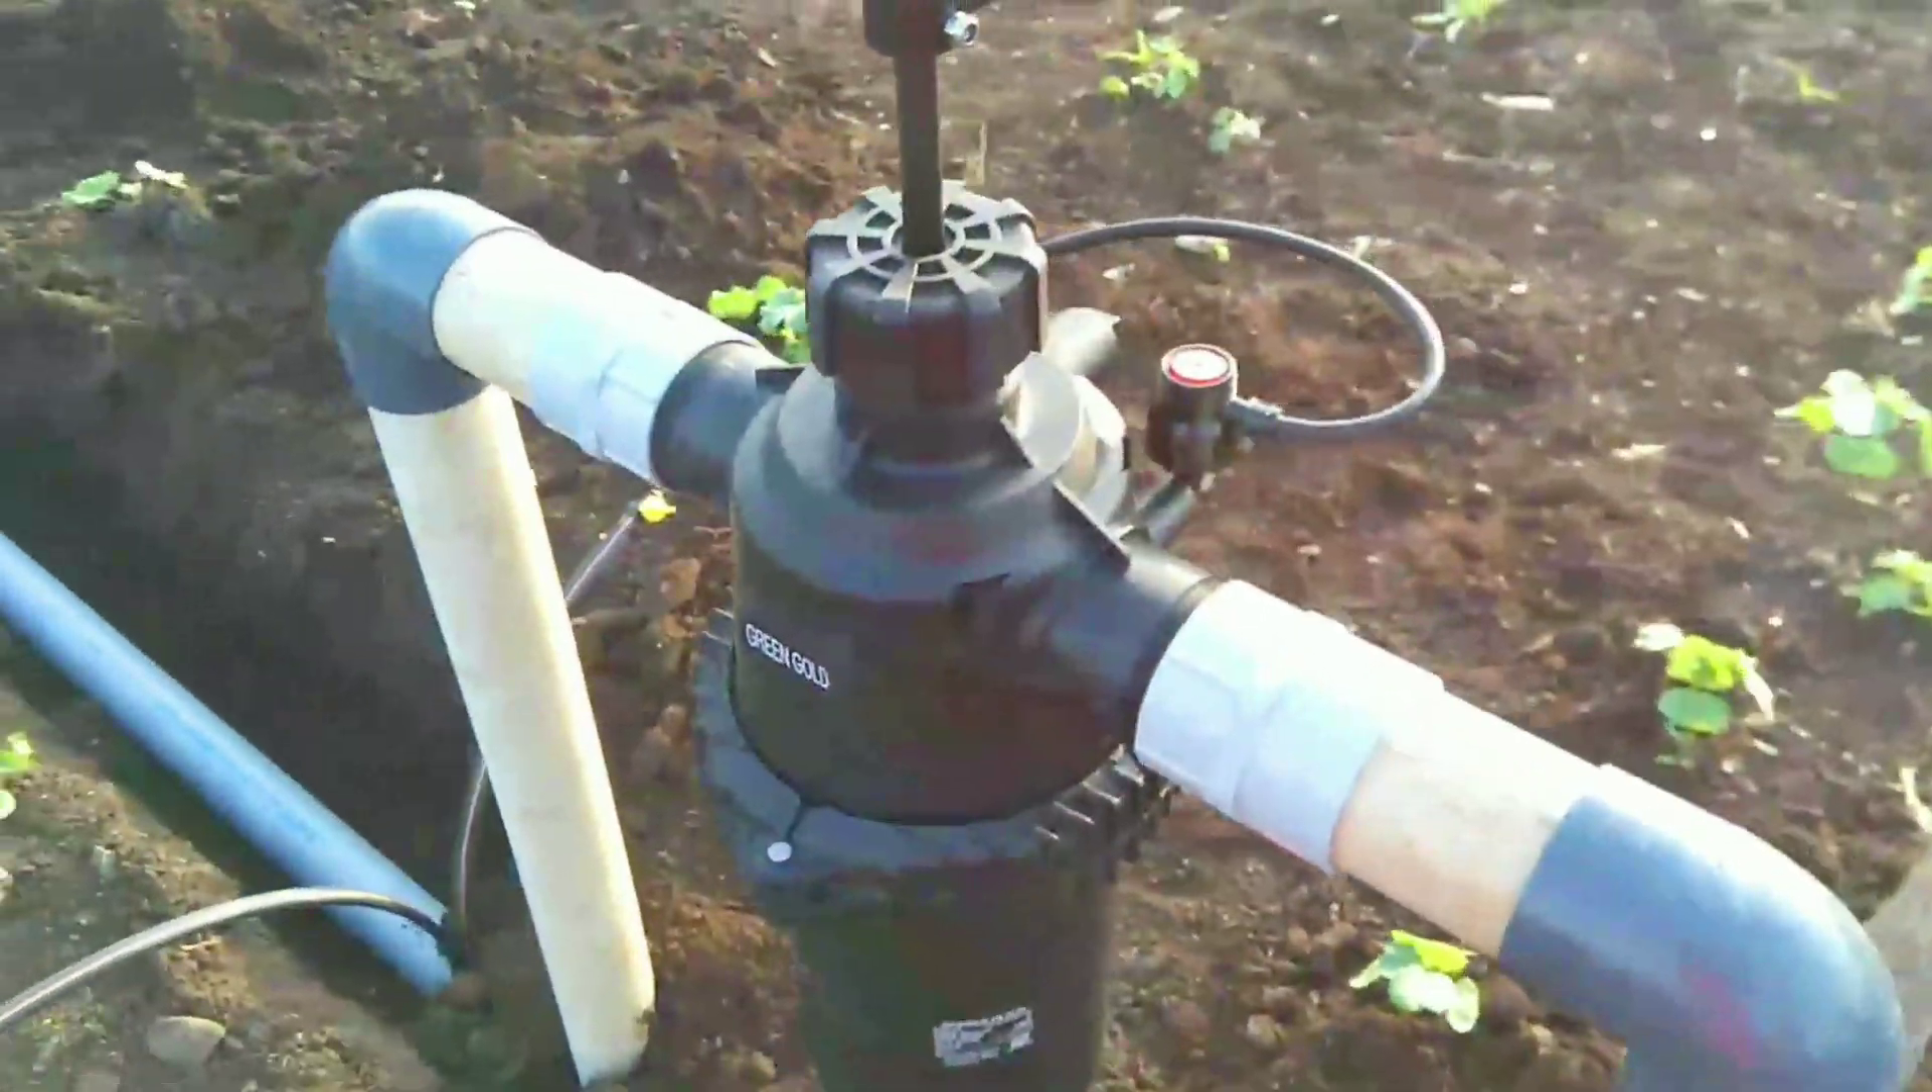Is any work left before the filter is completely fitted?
No.